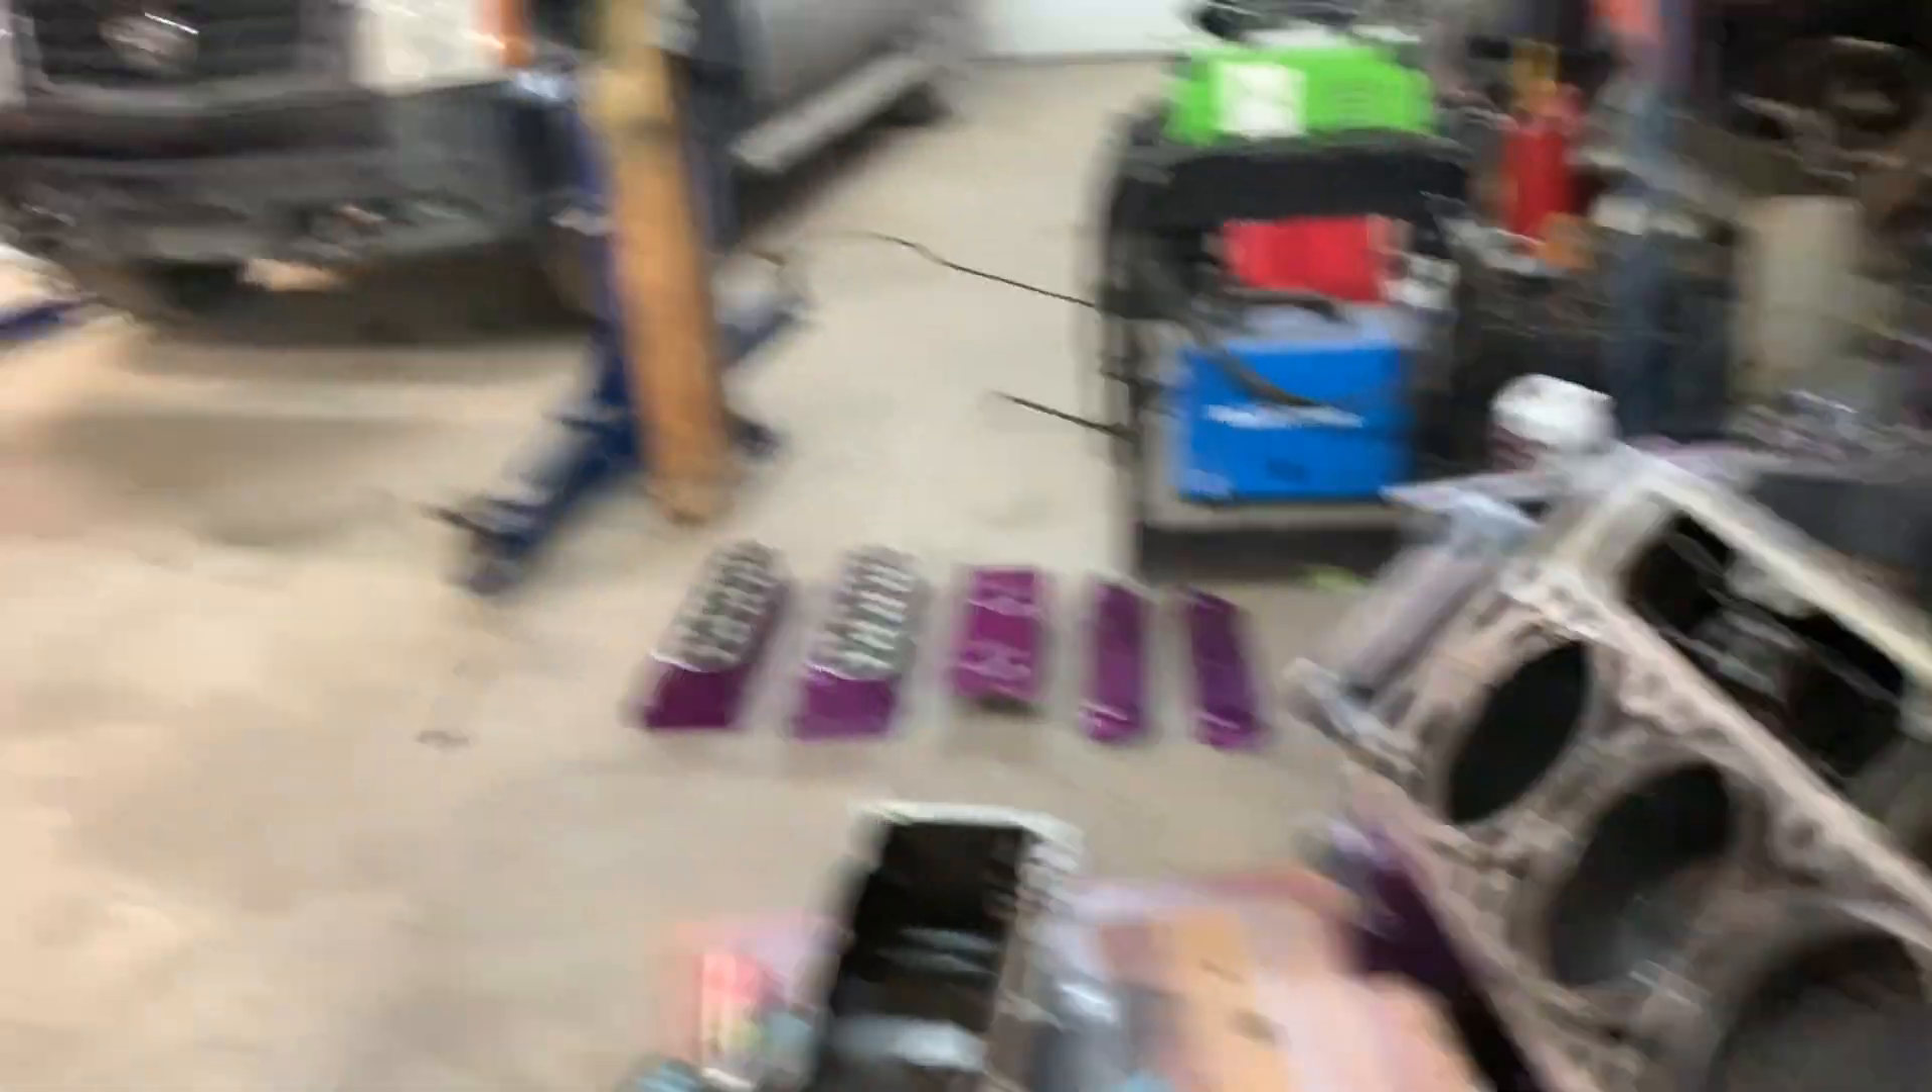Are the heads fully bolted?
No.